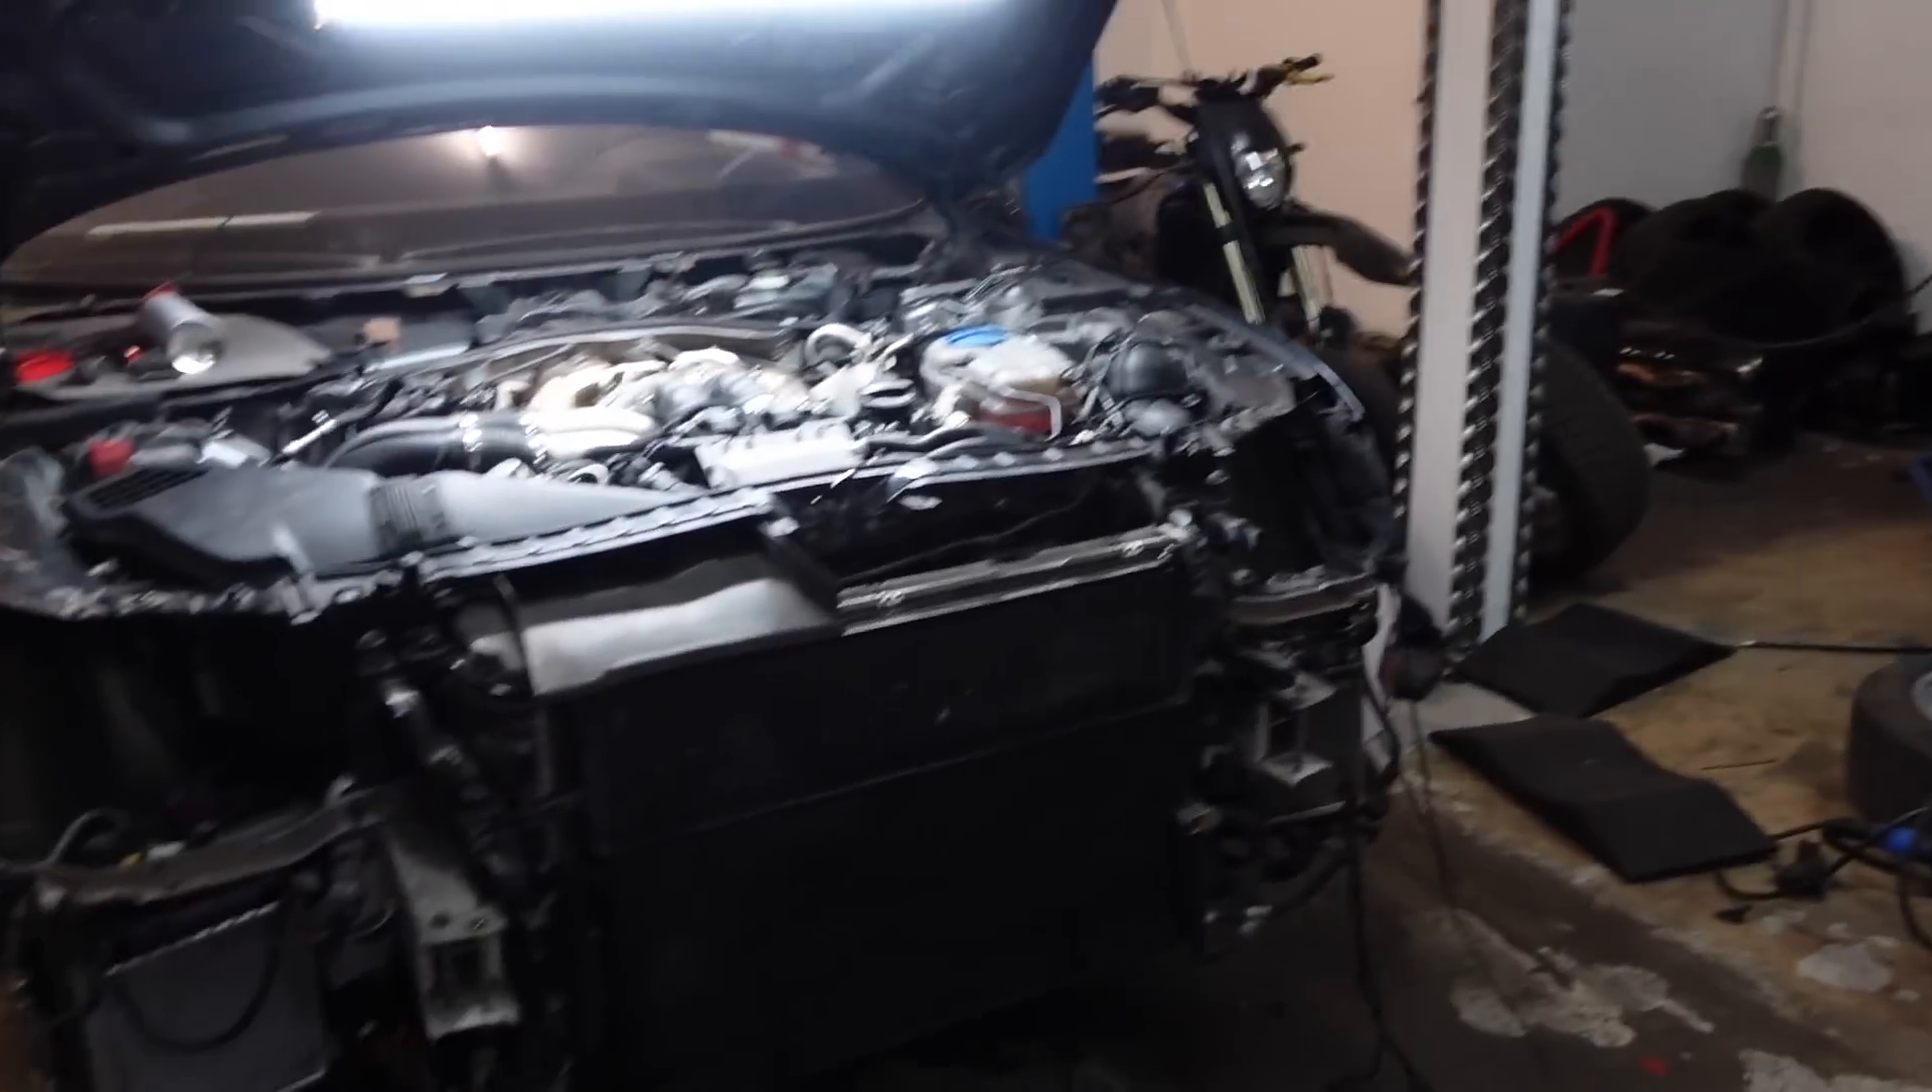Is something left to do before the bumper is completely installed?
Yes.